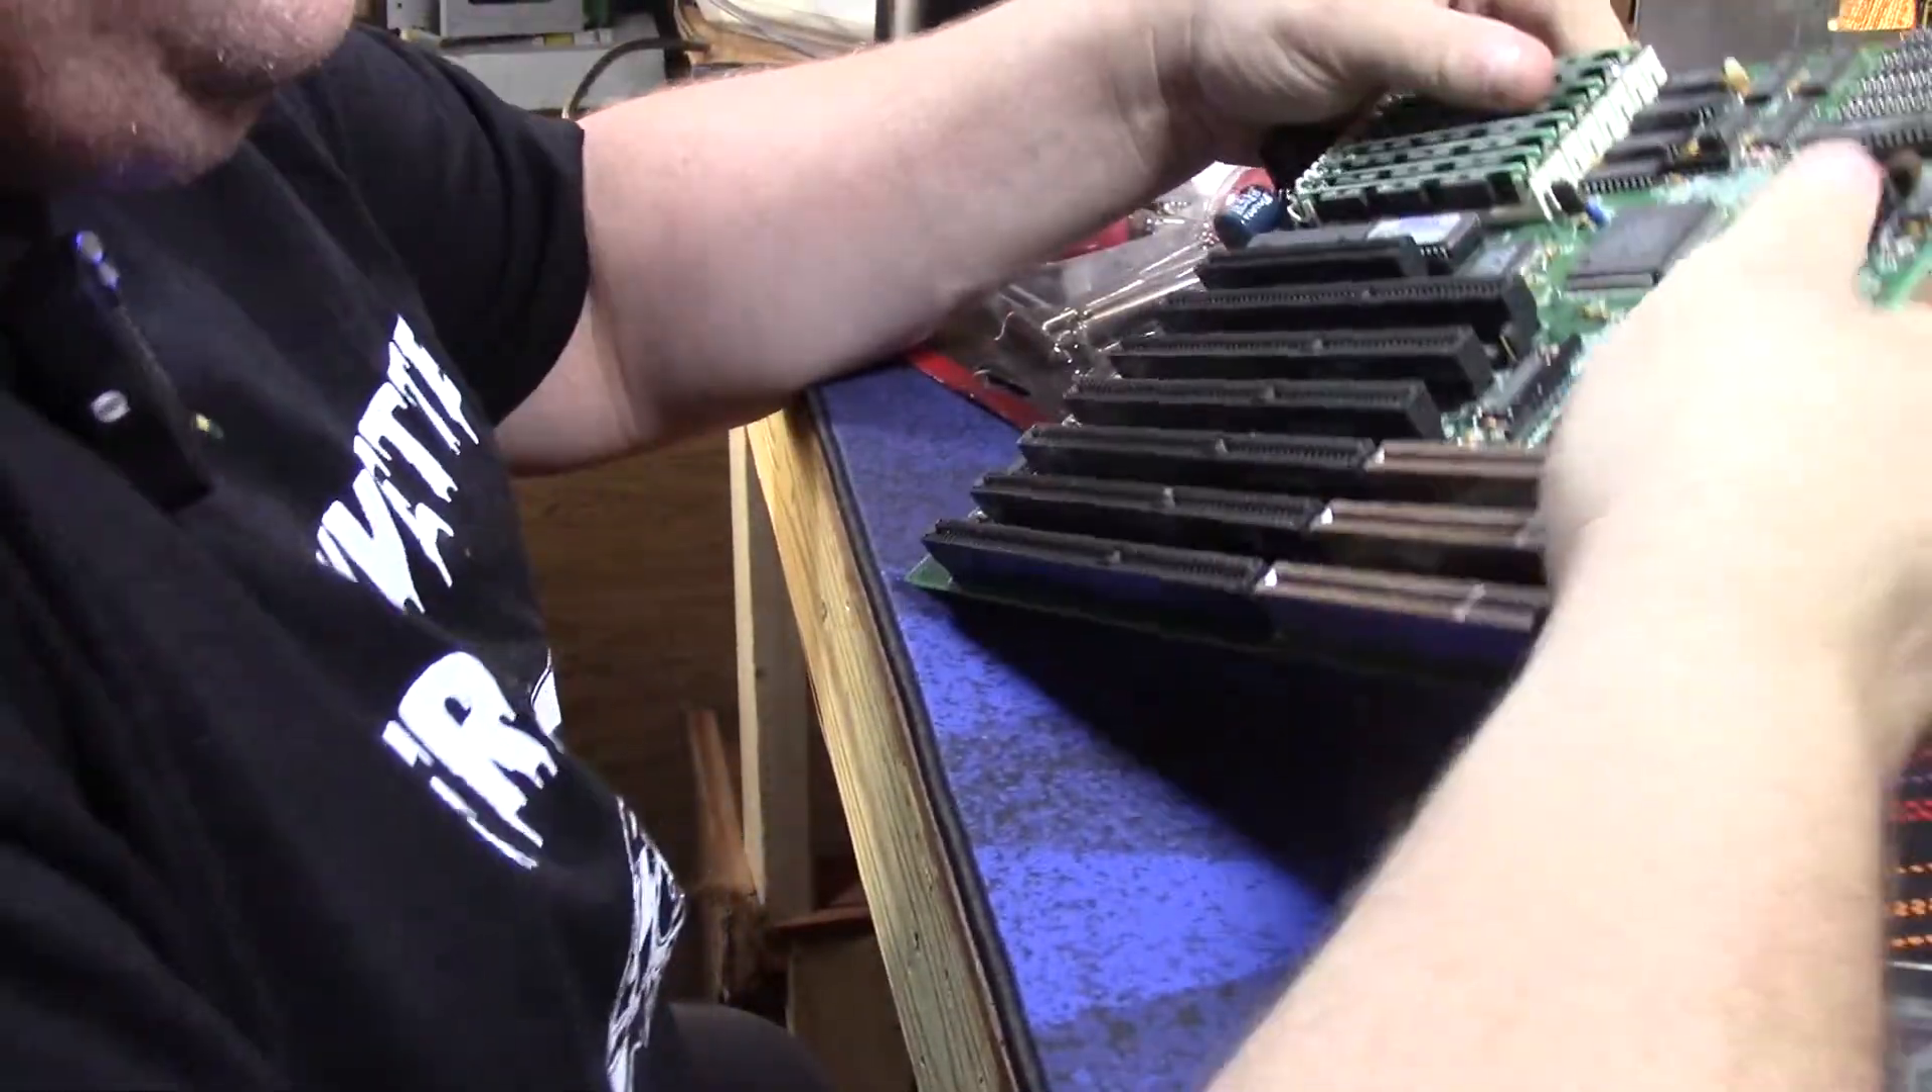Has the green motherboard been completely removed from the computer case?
Yes.